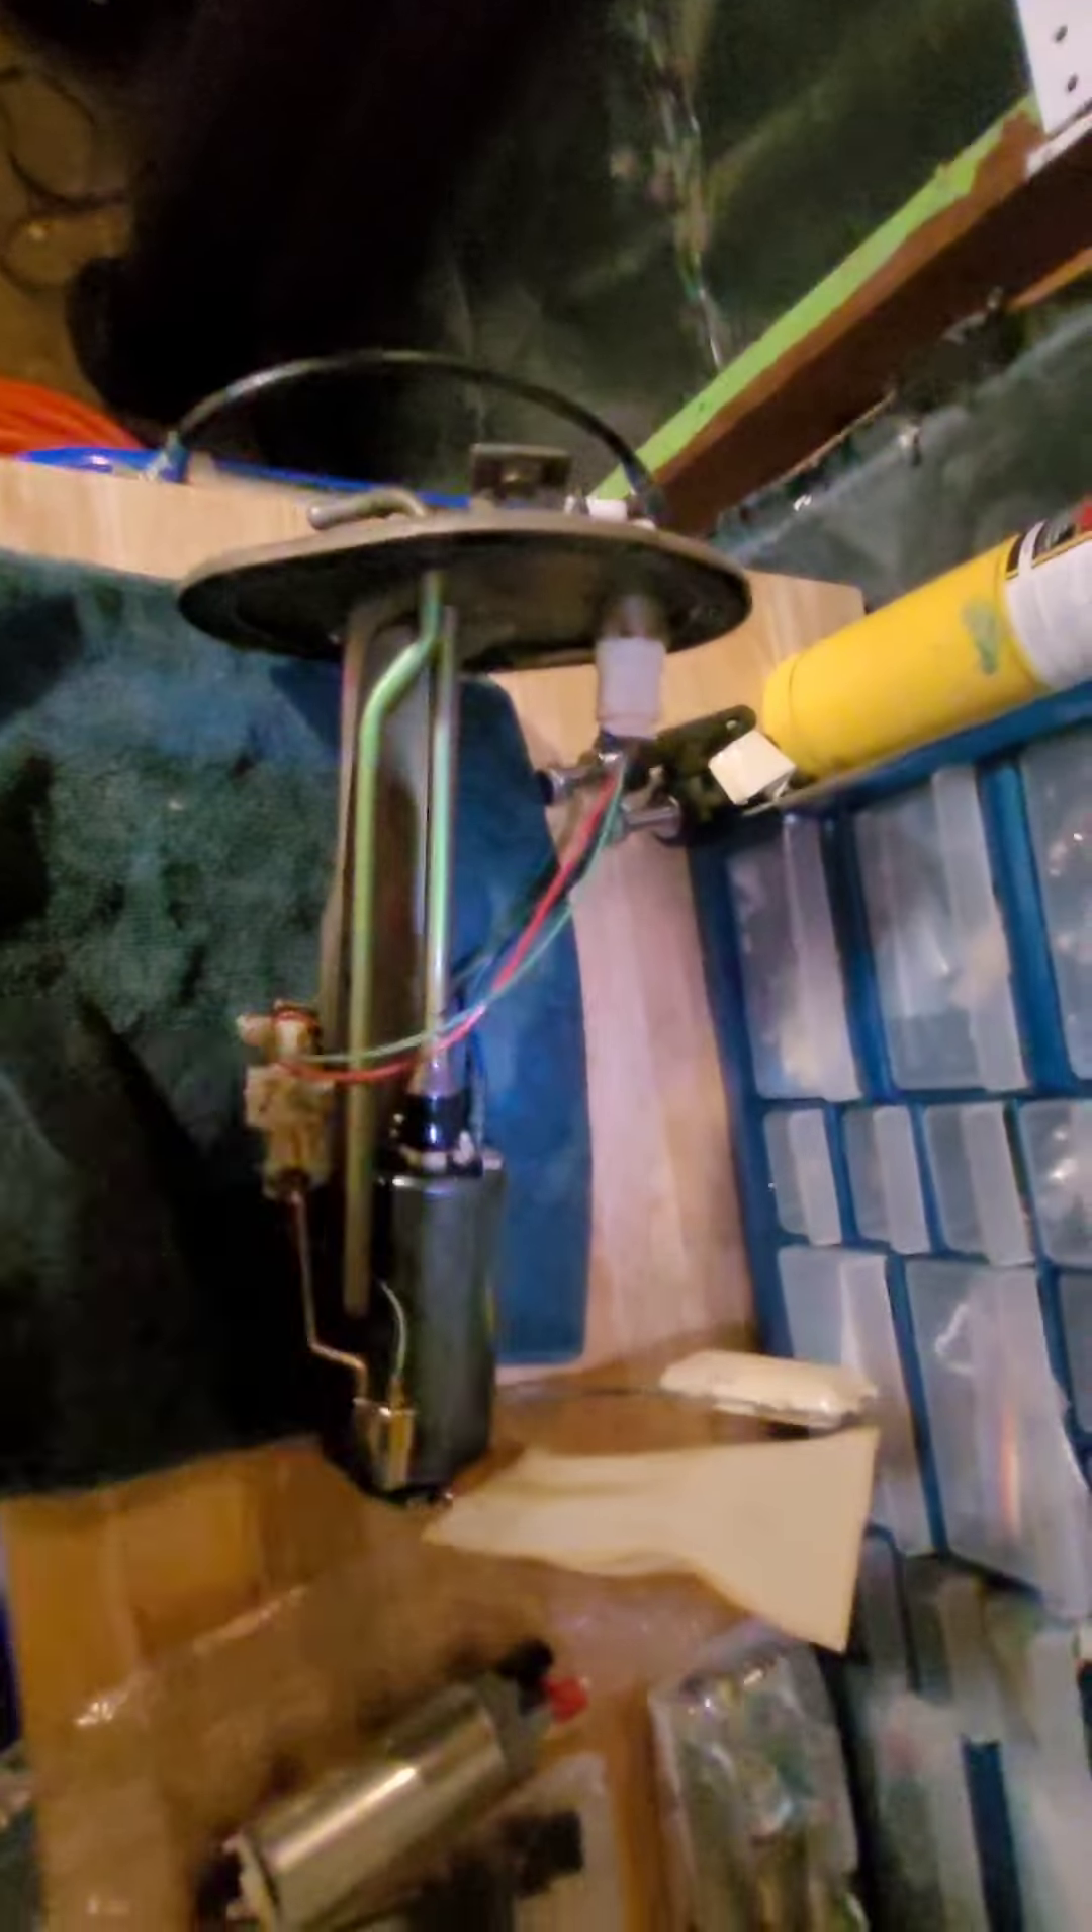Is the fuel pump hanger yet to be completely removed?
No.